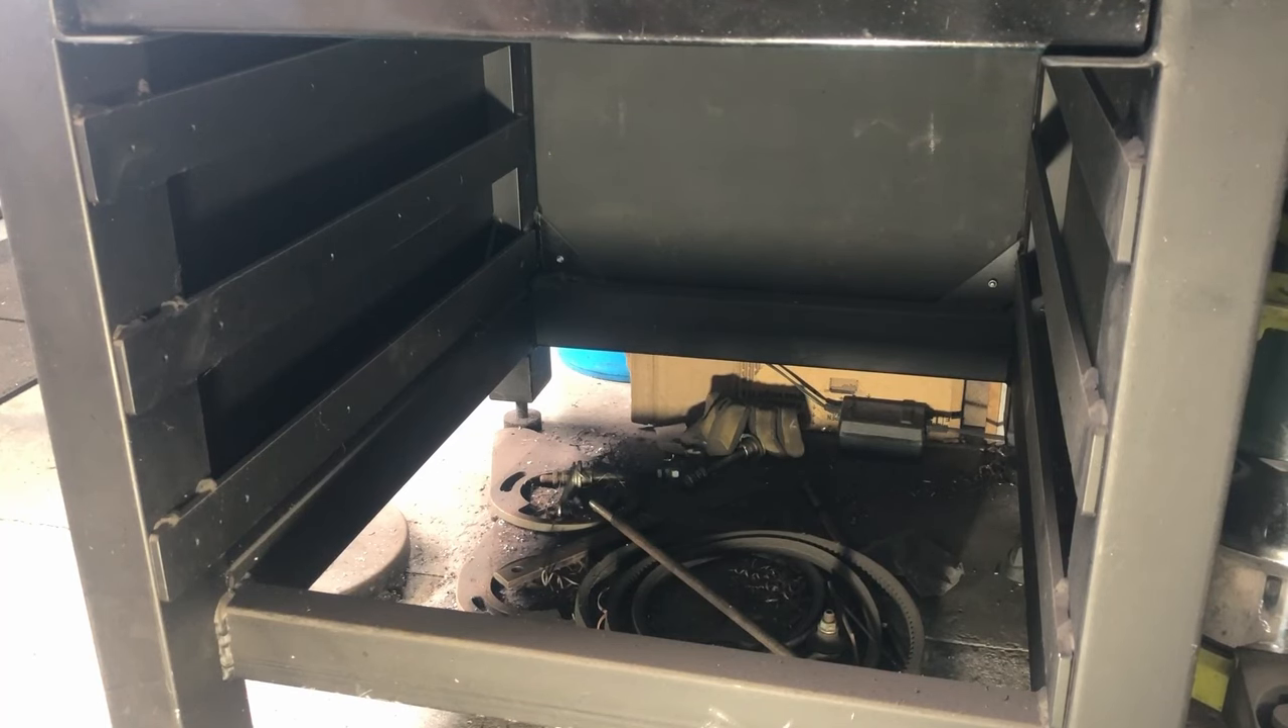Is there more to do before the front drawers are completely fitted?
Yes.